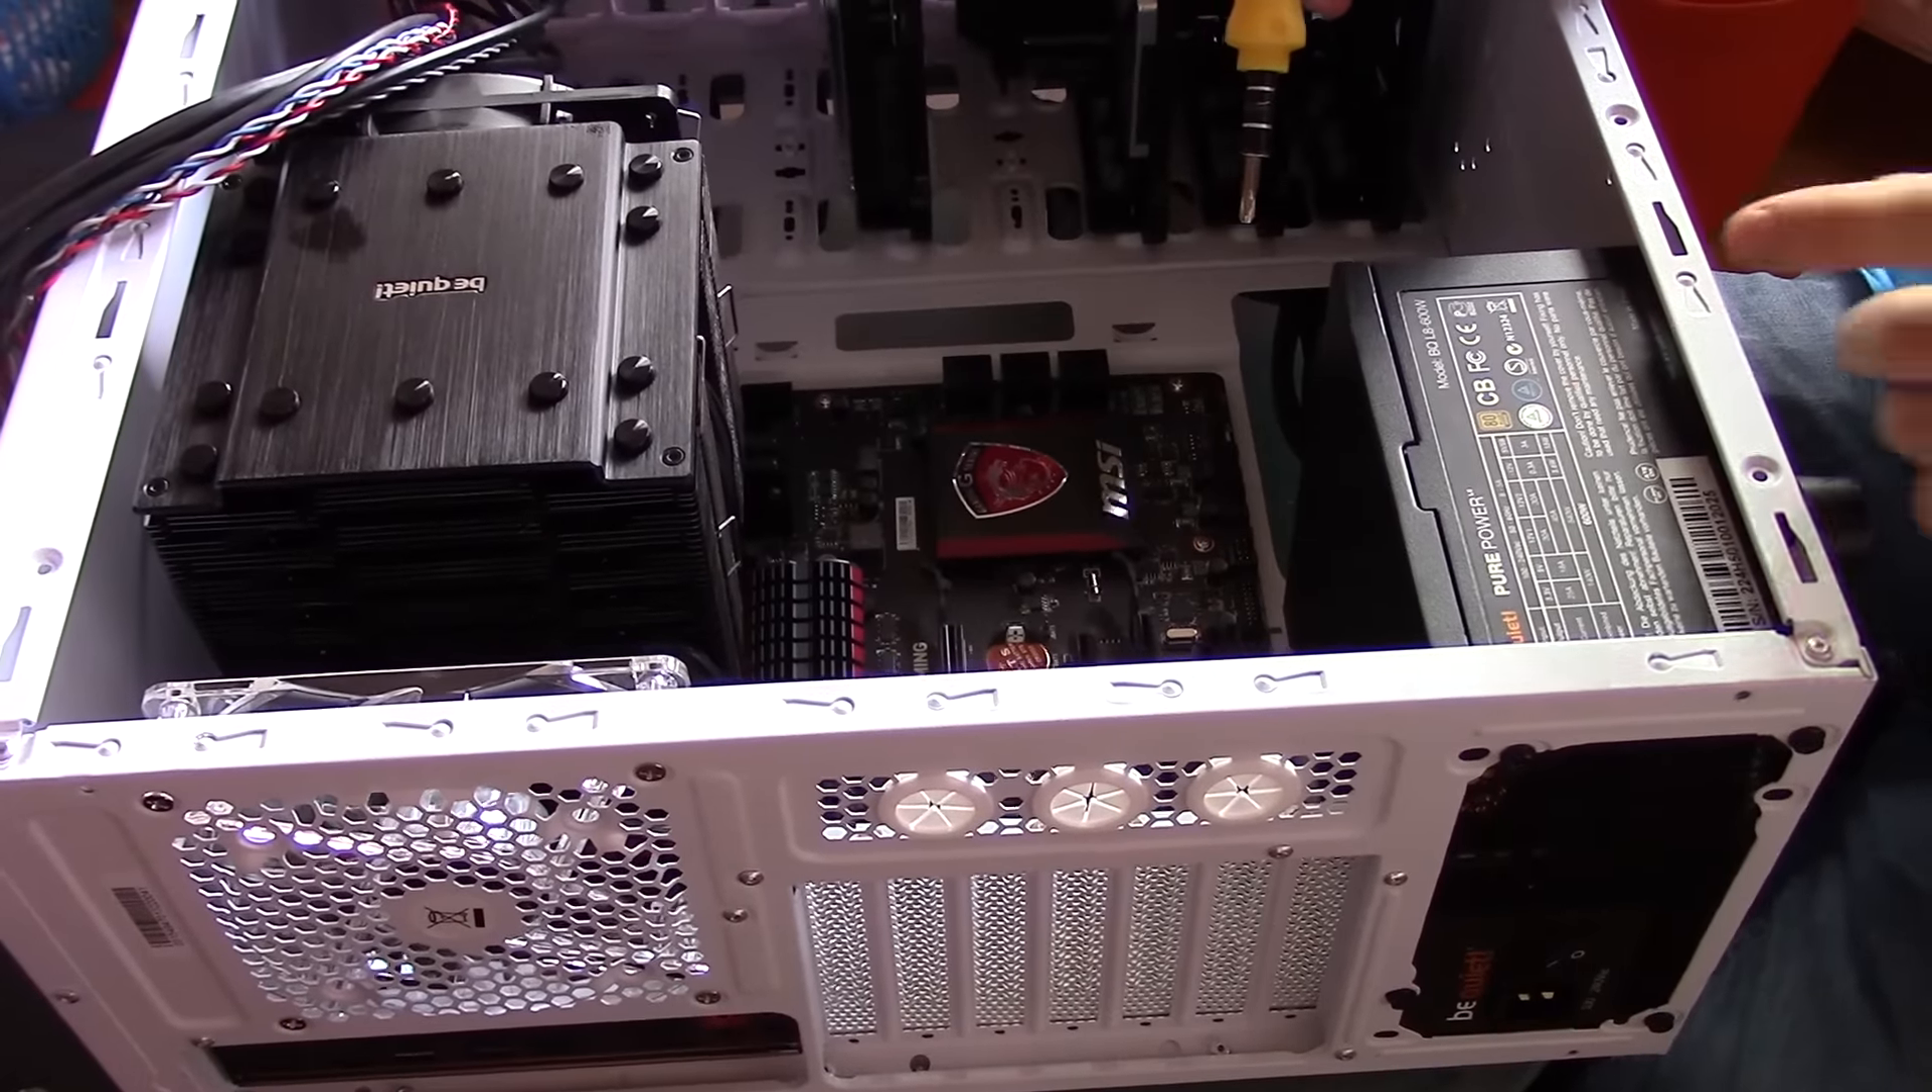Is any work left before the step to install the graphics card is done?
Yes.